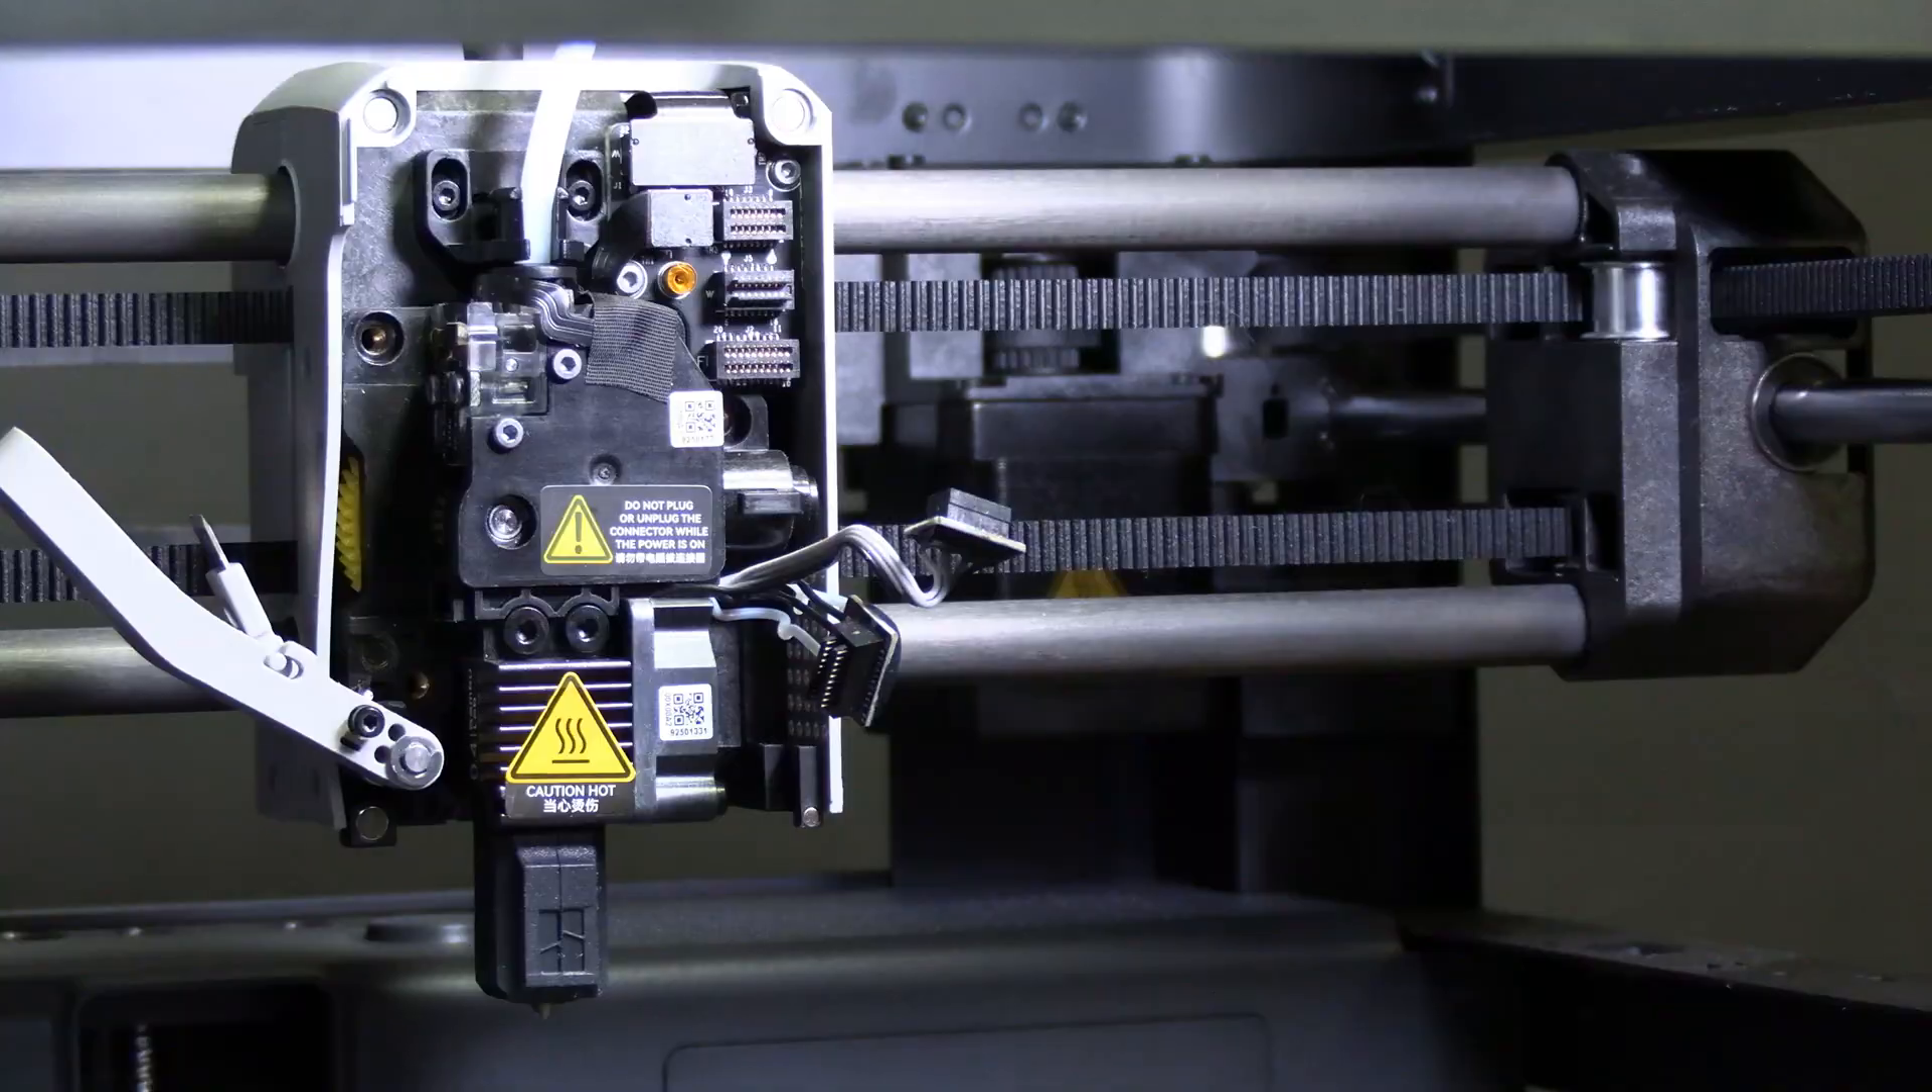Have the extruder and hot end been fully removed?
No.